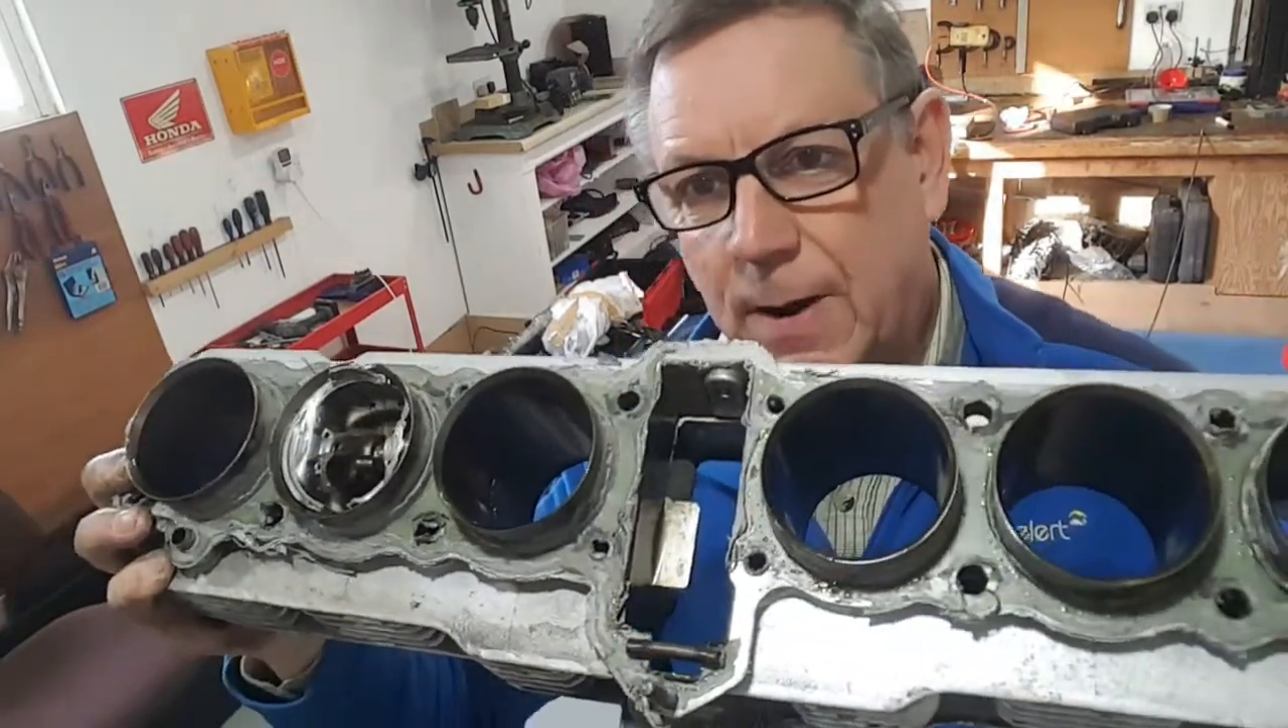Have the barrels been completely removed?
Yes.